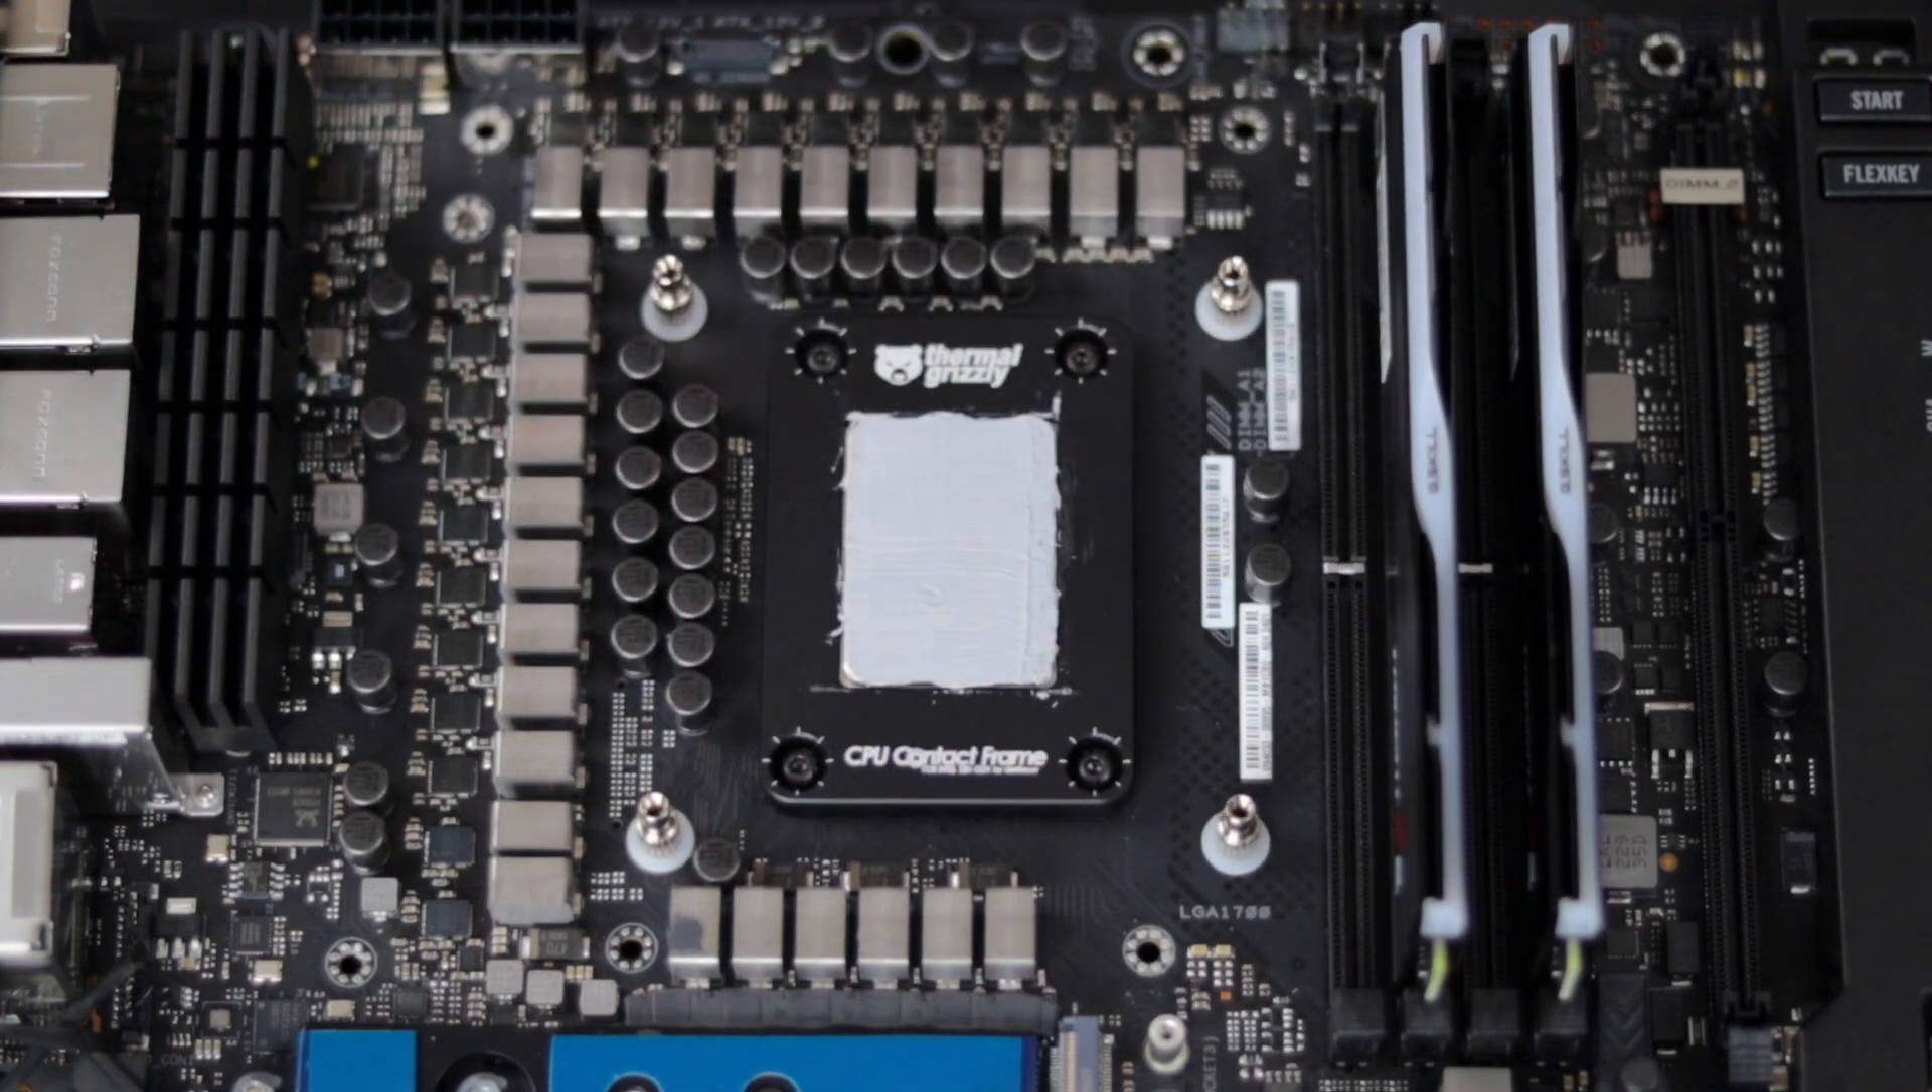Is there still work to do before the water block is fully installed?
Yes.